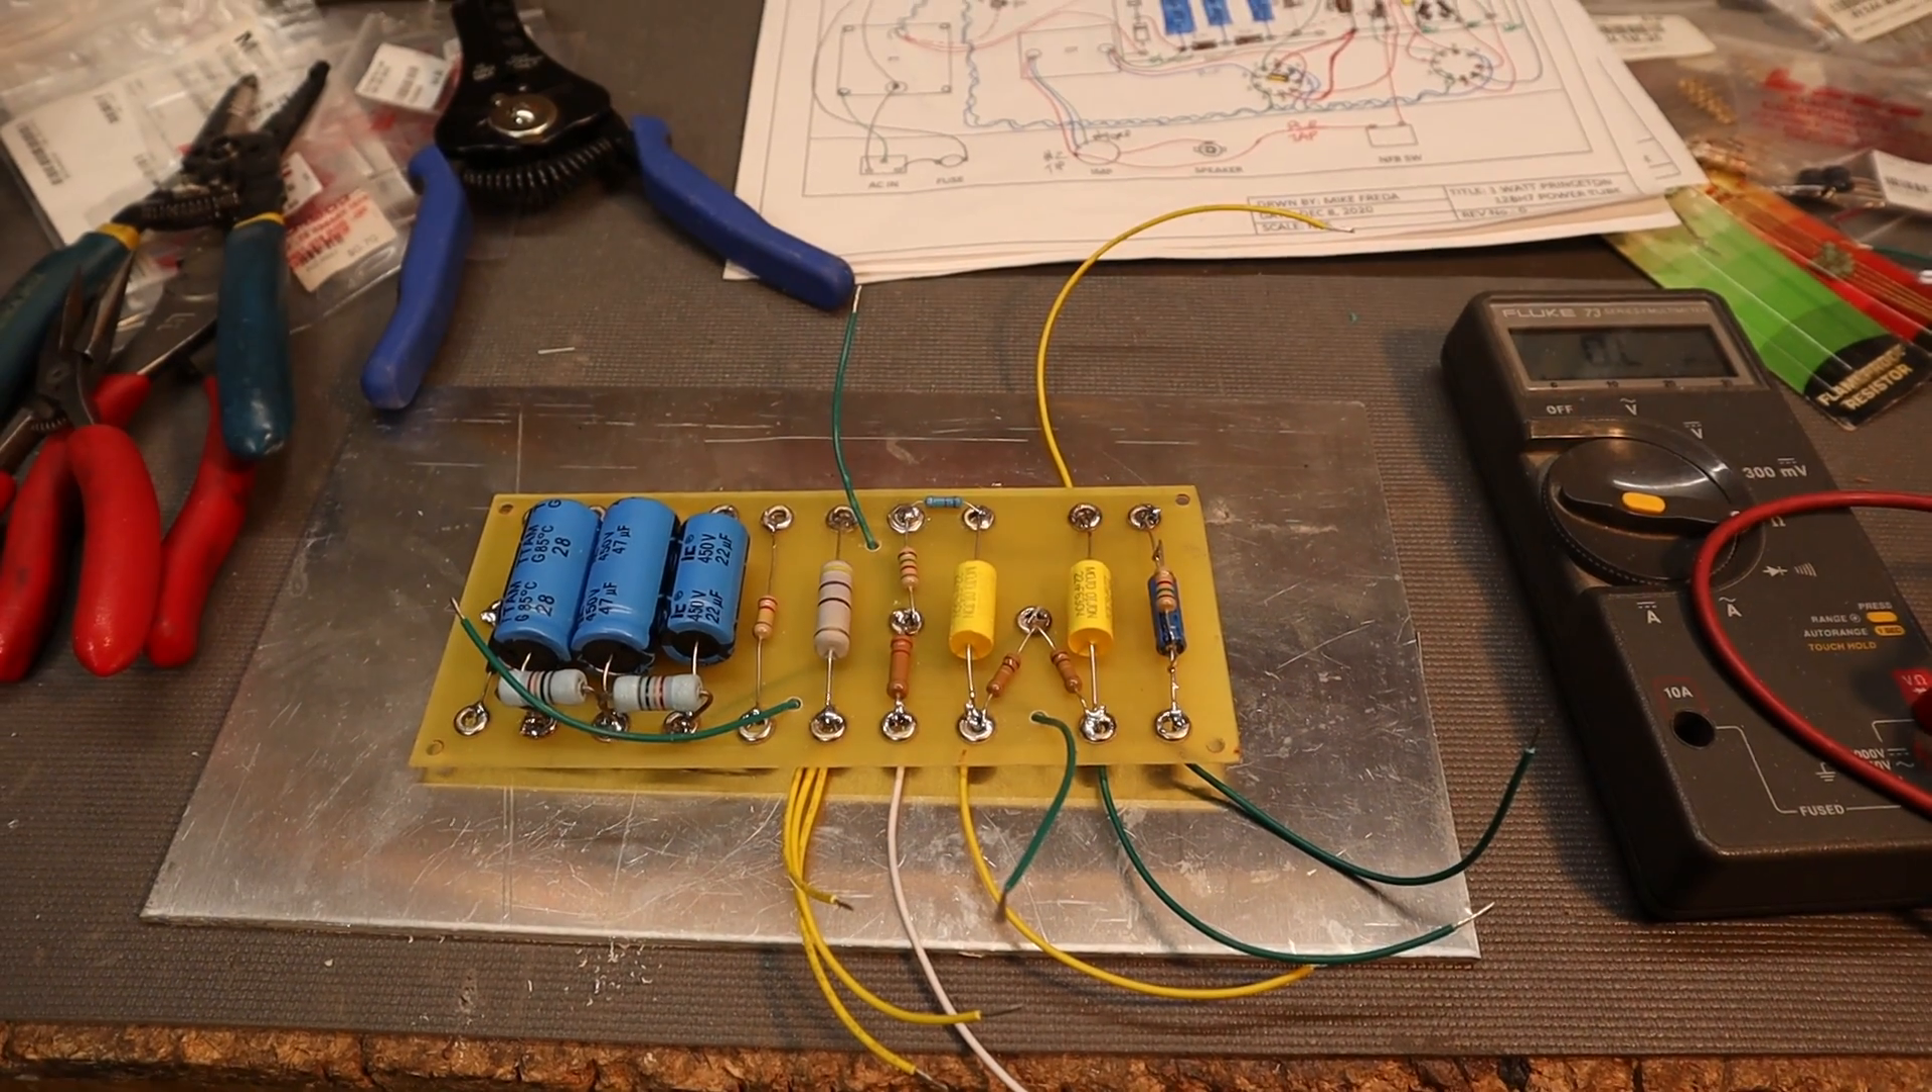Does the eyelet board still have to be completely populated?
No.